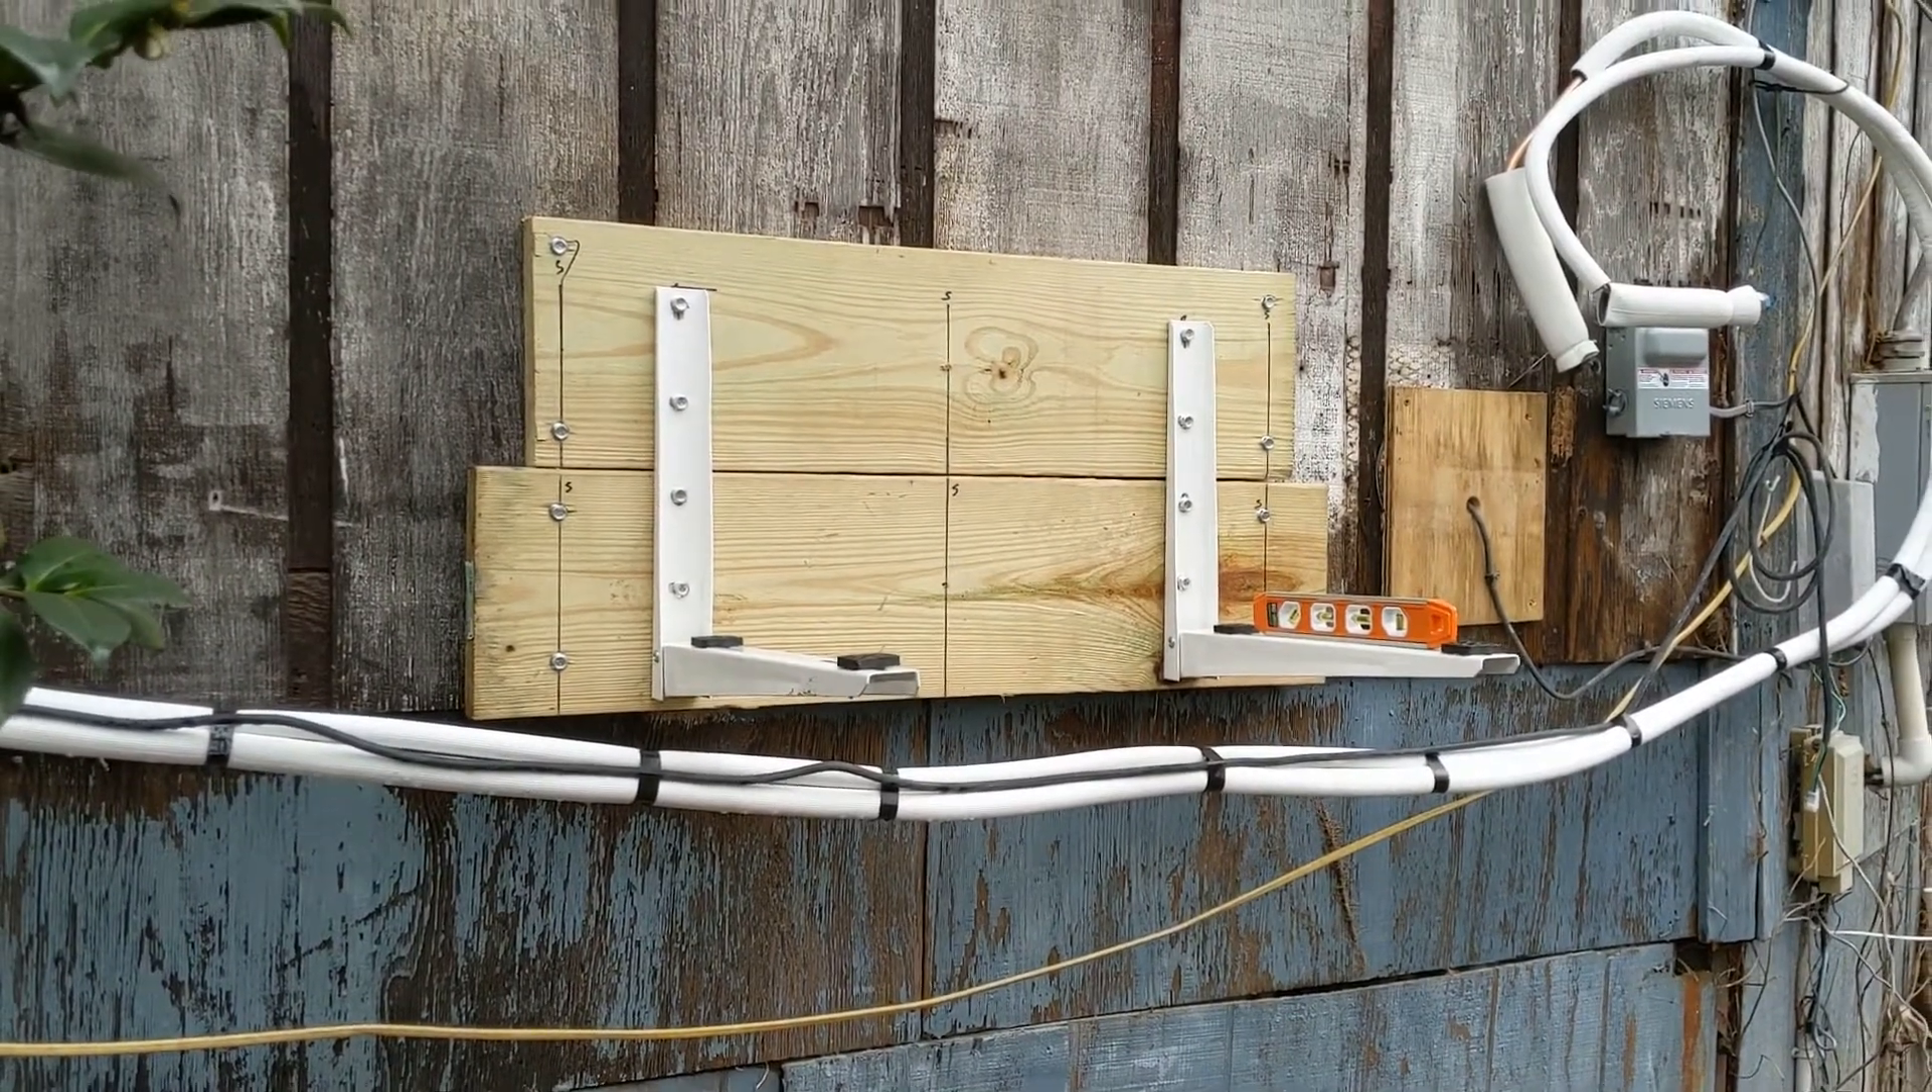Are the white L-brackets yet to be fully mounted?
No.